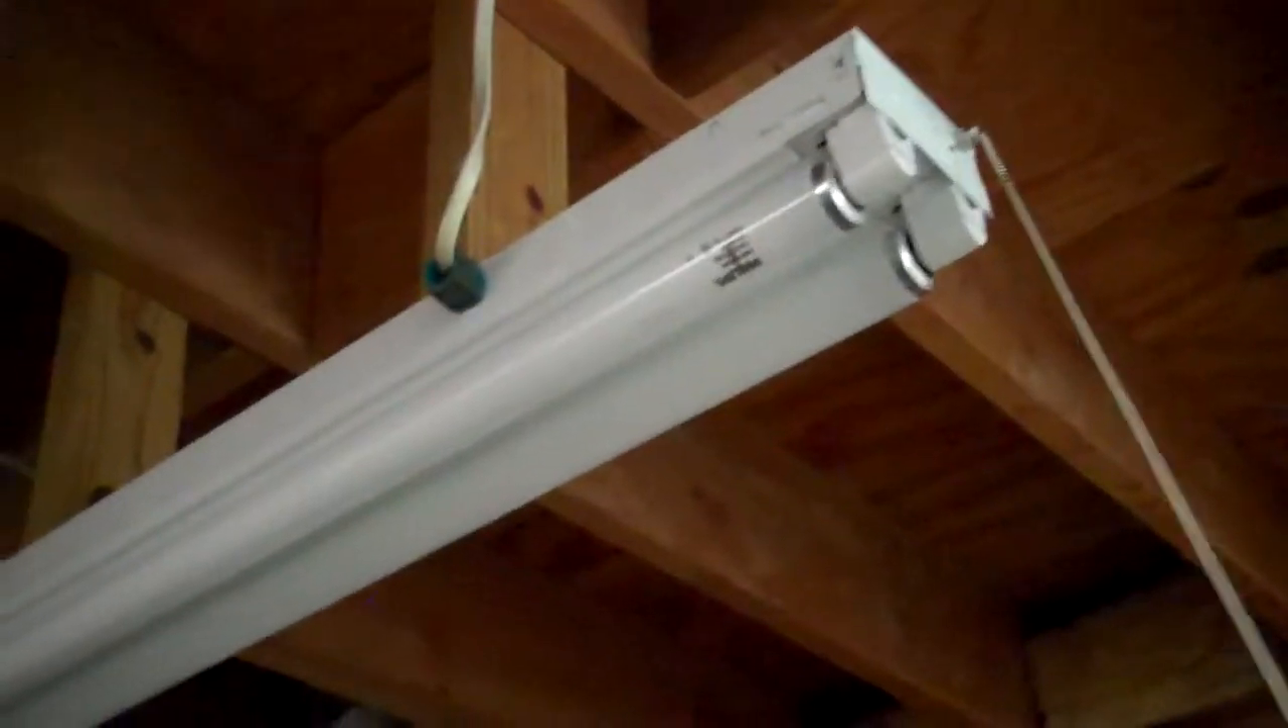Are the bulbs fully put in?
Yes.